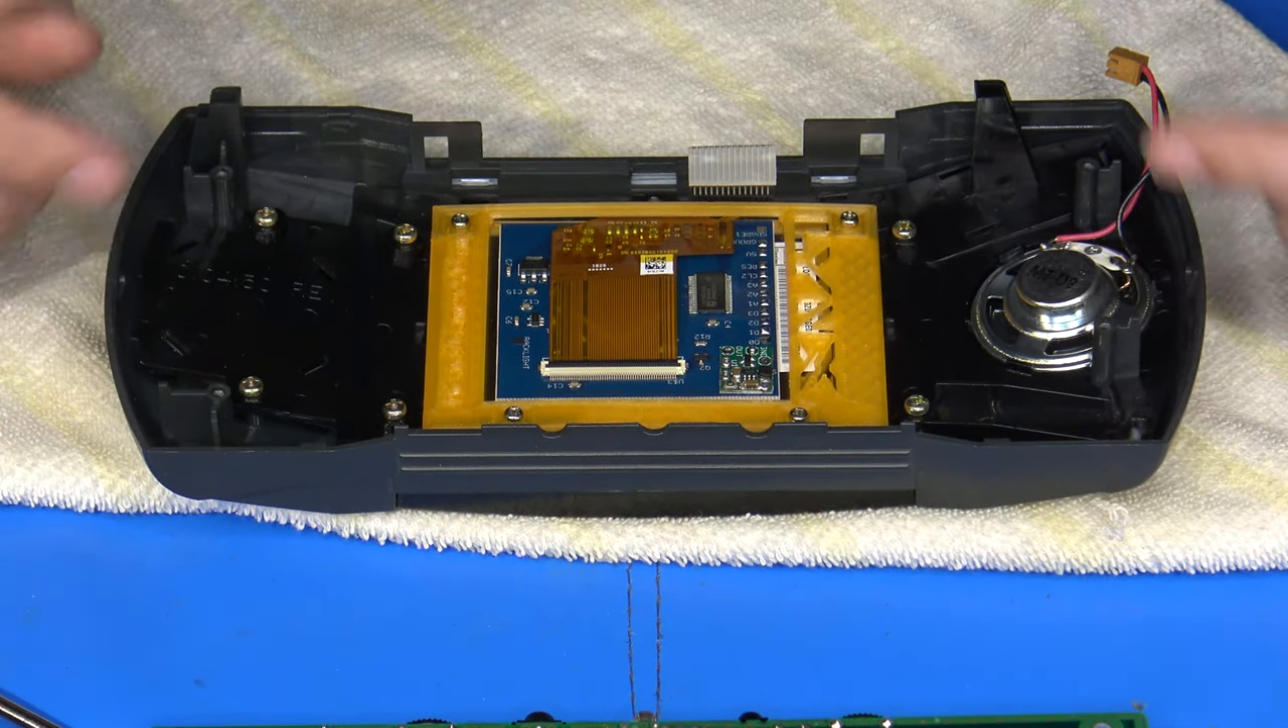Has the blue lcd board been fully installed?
Yes.